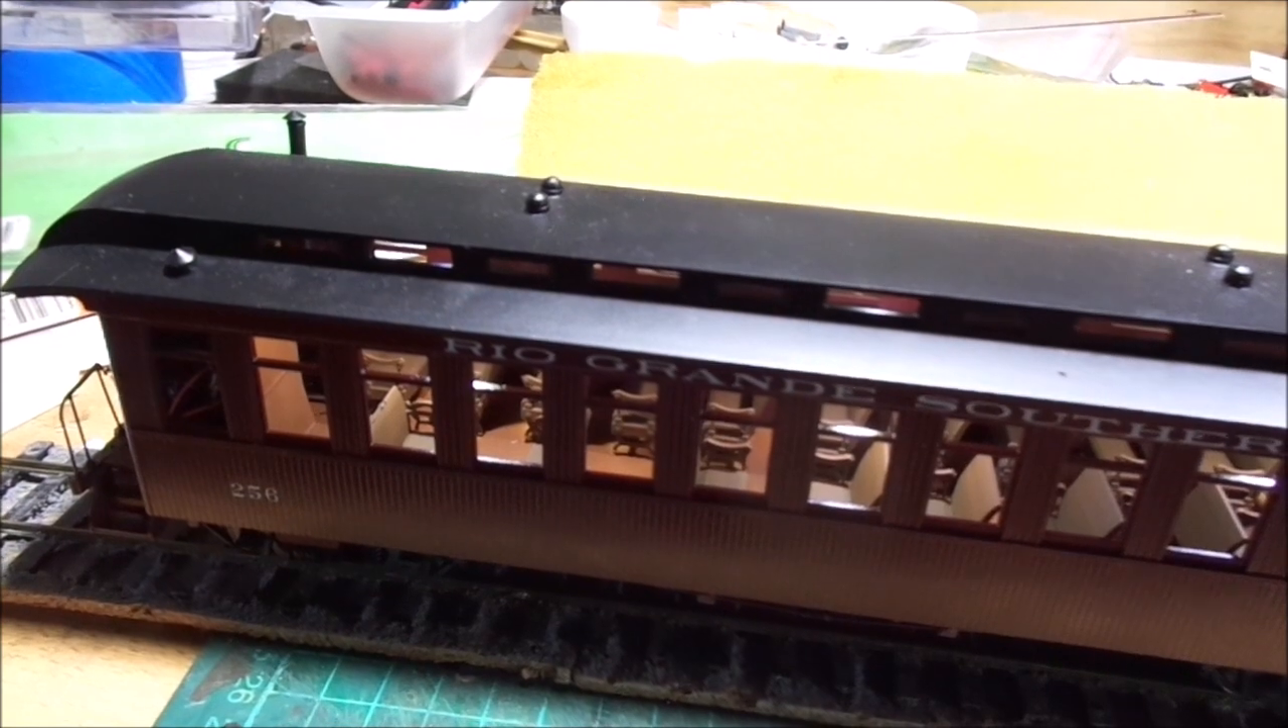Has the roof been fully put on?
Yes.